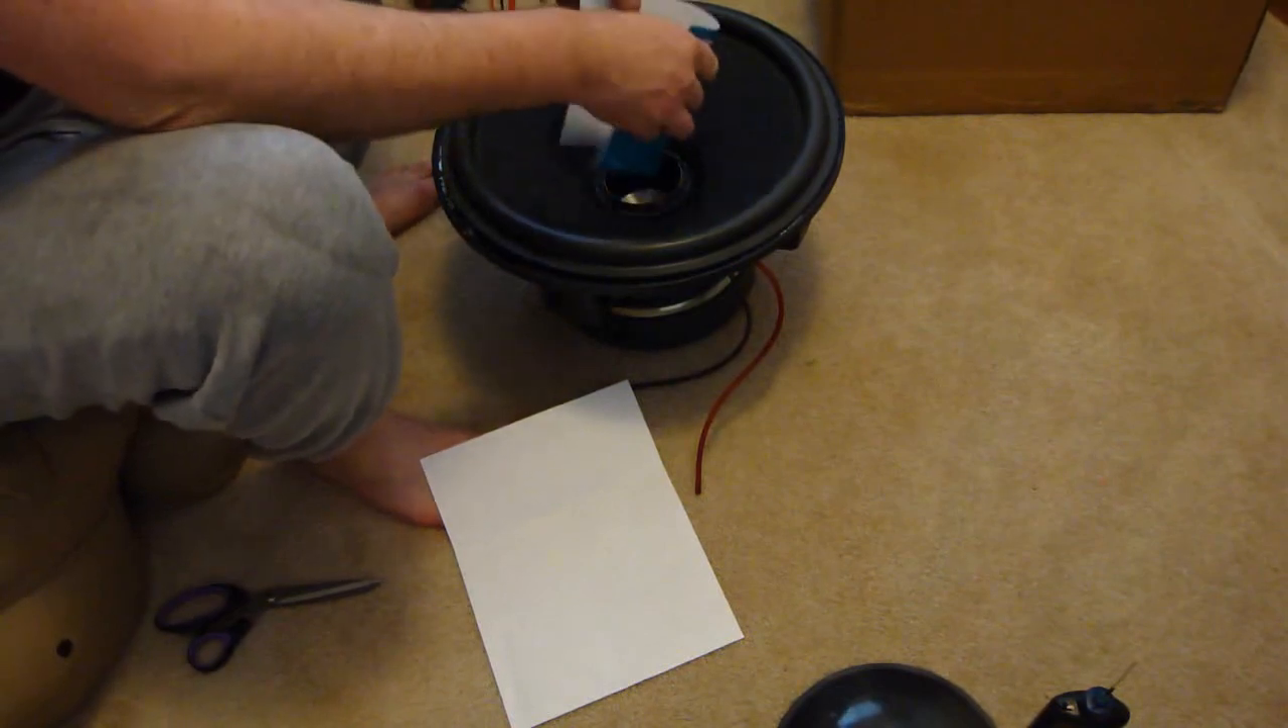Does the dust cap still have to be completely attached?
Yes.